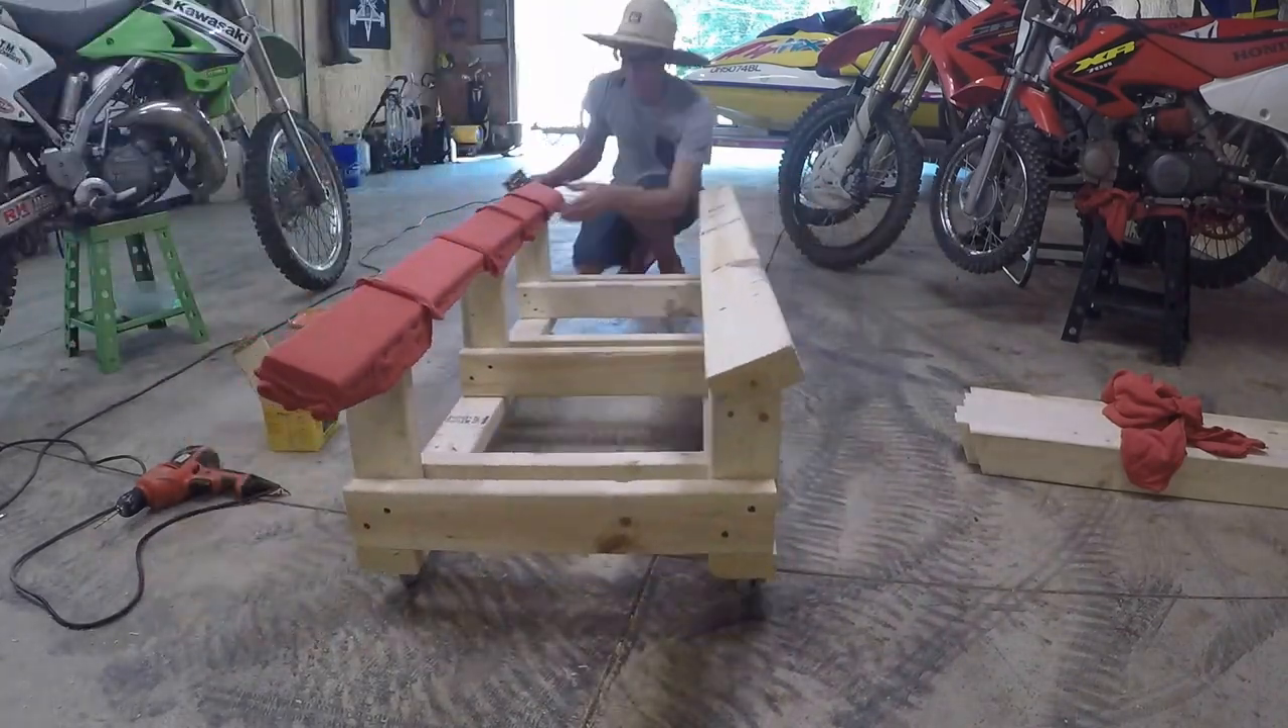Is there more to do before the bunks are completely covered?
Yes.